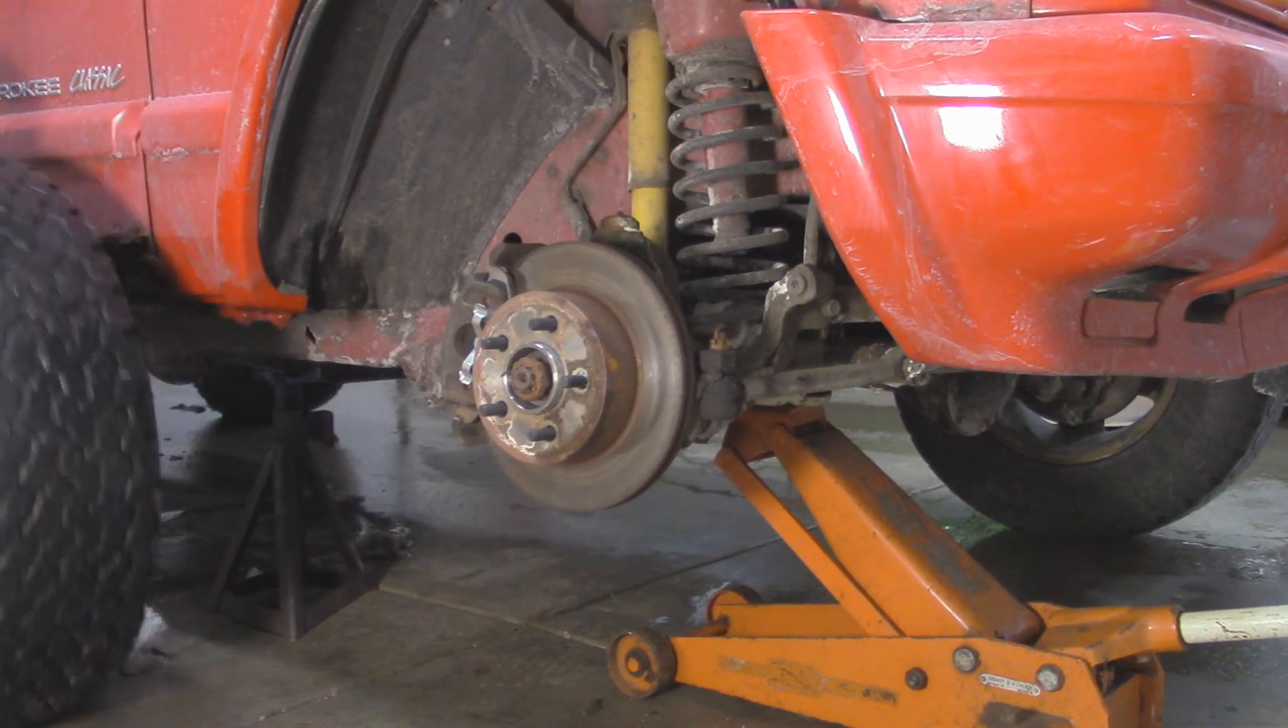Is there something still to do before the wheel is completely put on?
Yes.